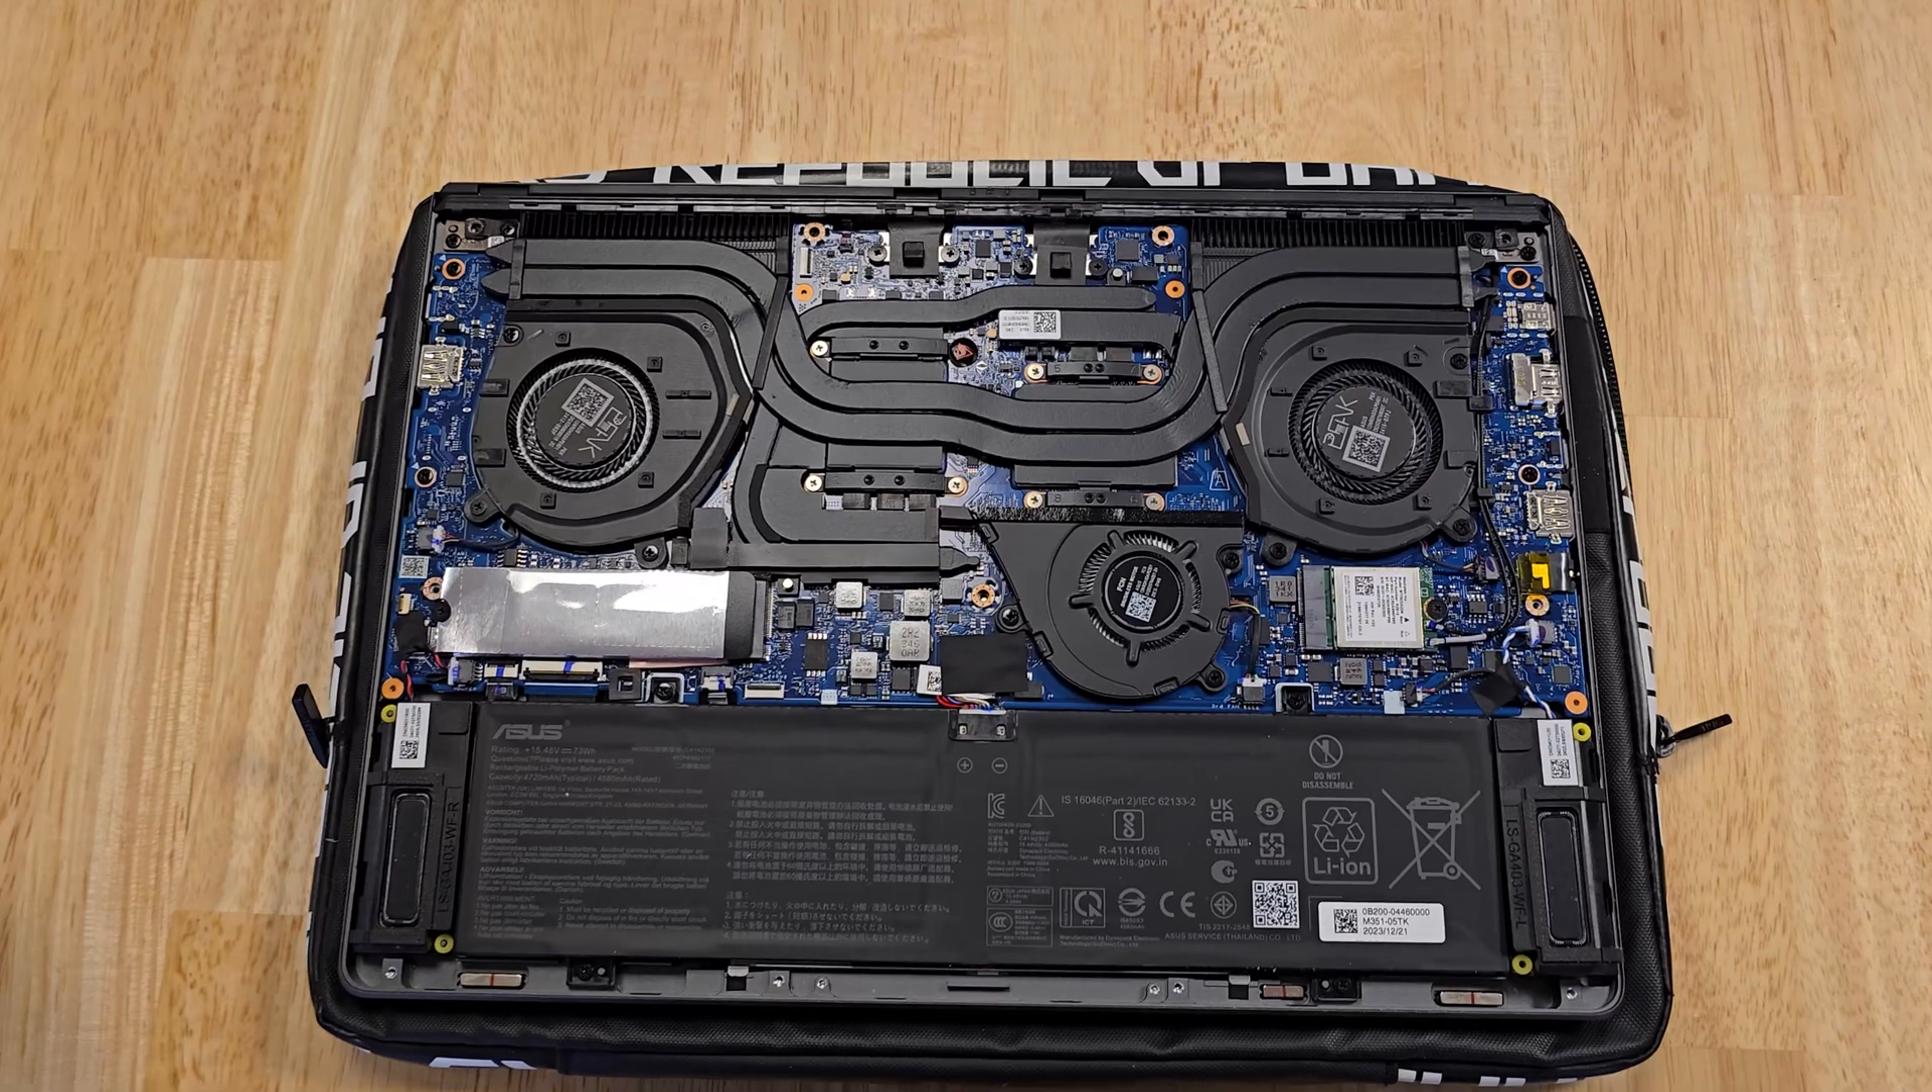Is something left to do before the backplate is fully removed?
No.